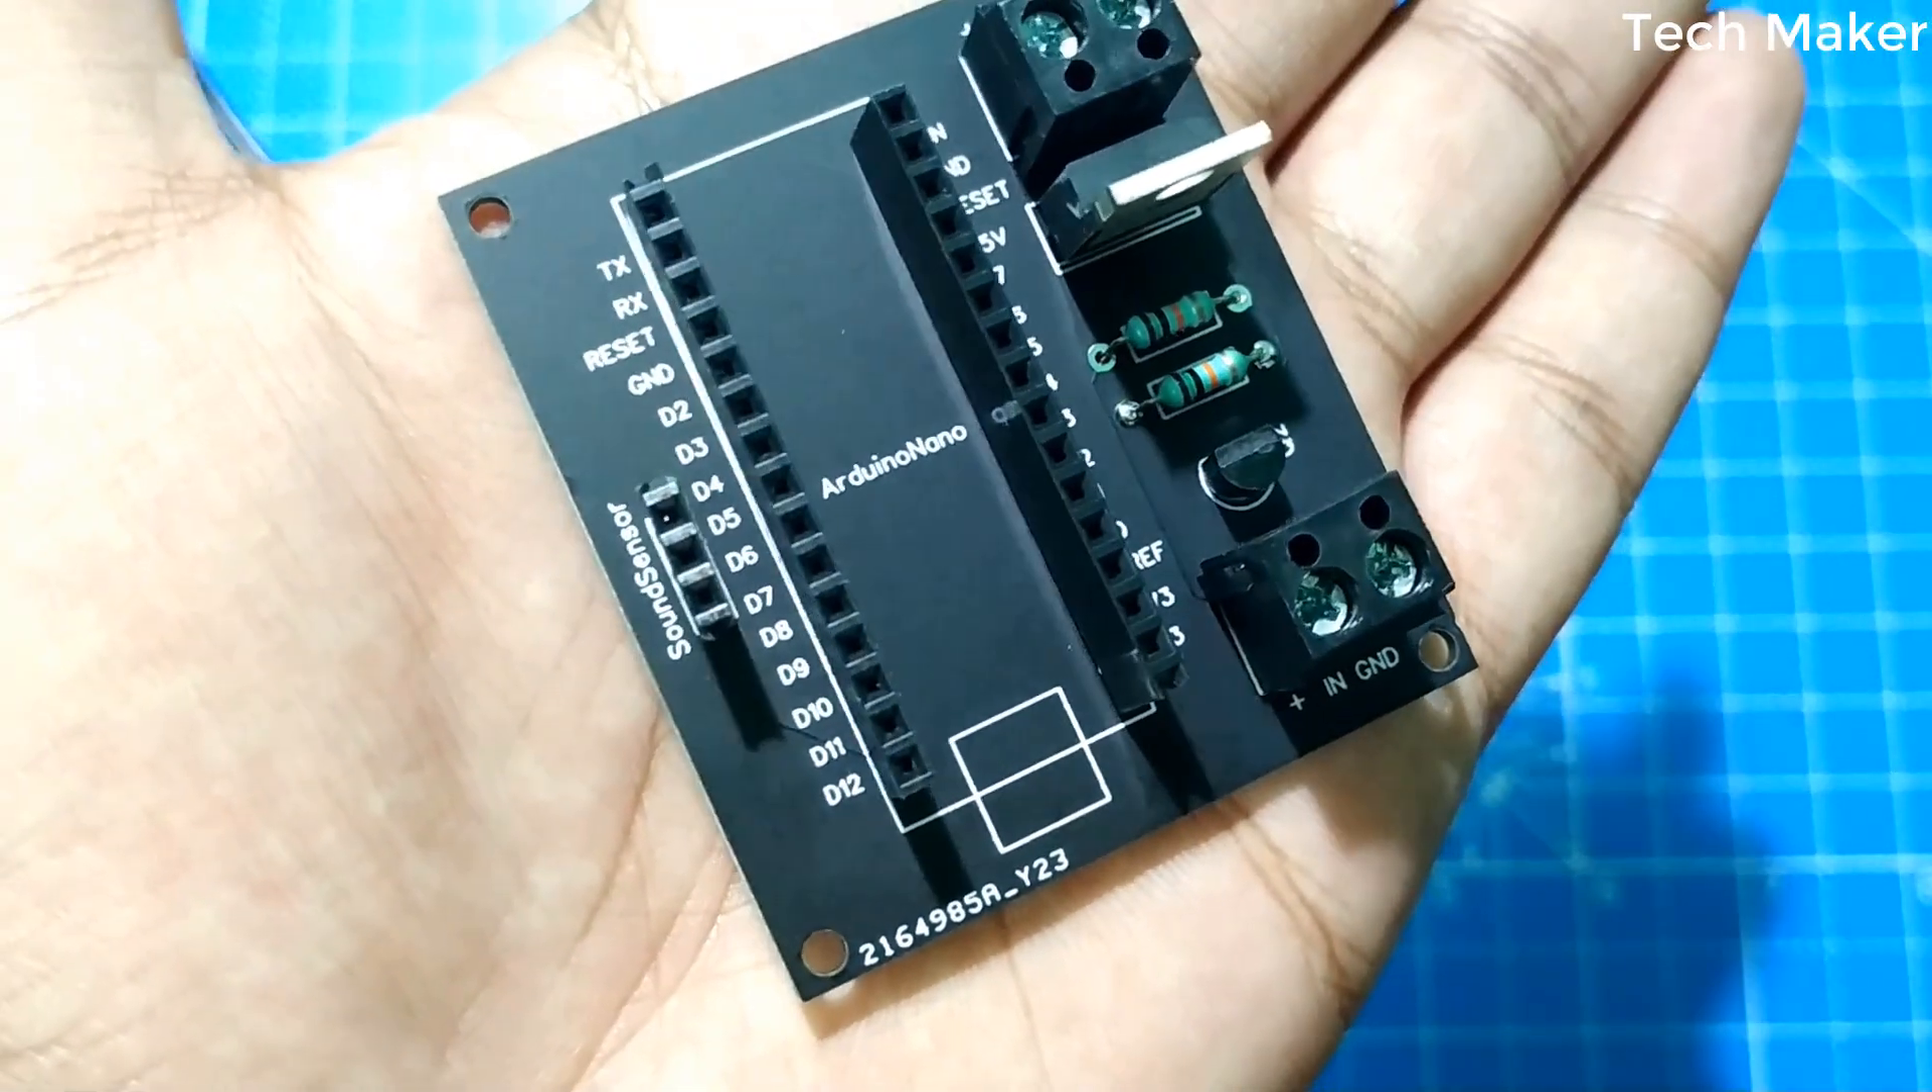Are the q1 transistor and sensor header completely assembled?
Yes.